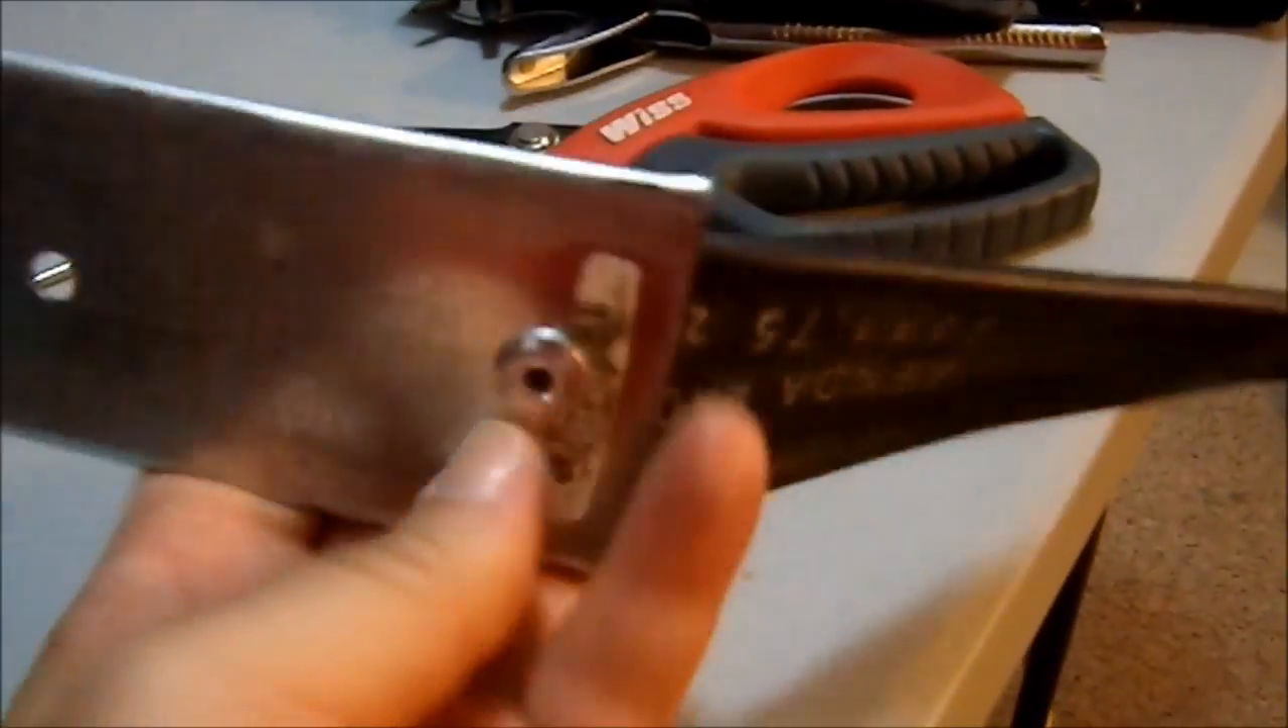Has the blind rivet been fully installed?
Yes.